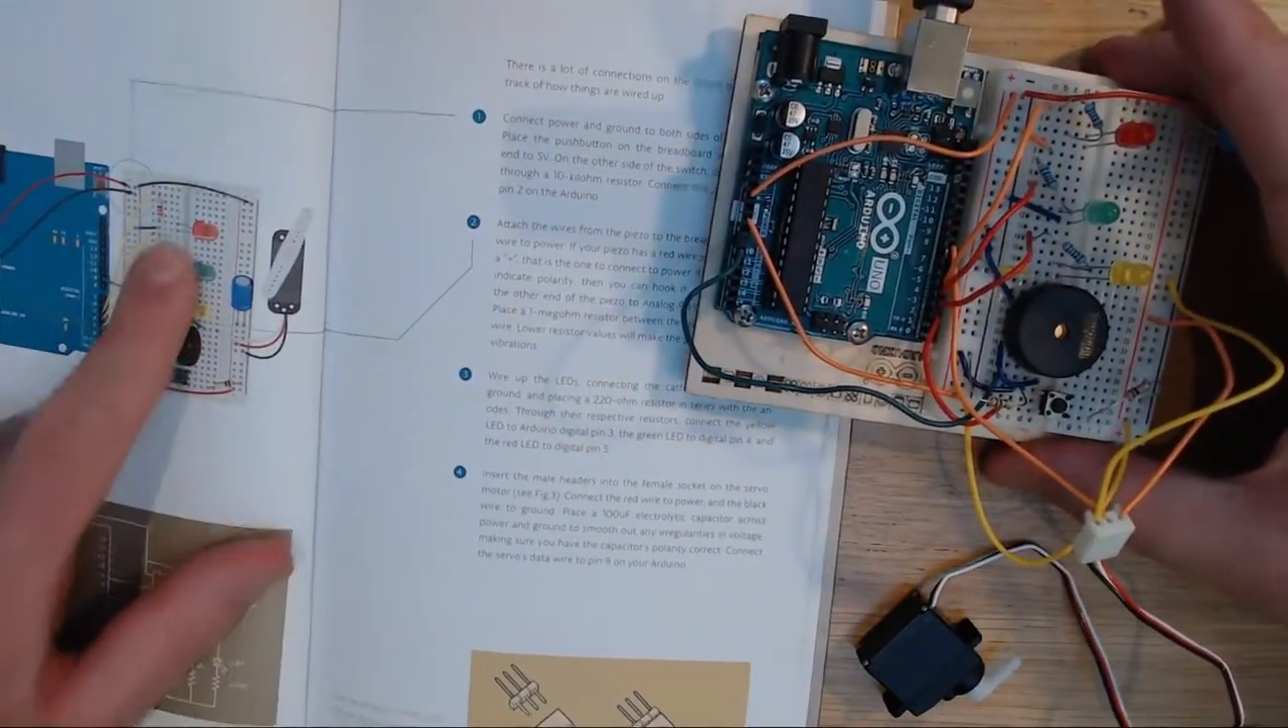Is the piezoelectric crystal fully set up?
Yes.